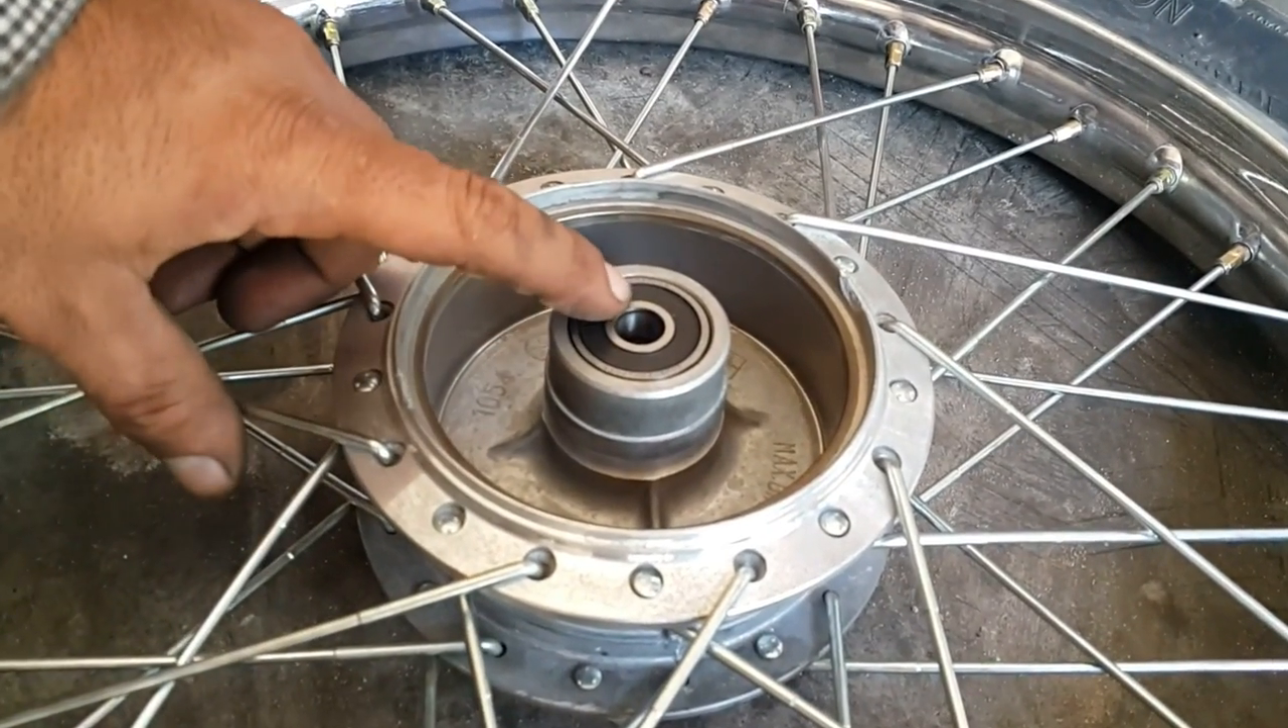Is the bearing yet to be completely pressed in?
No.